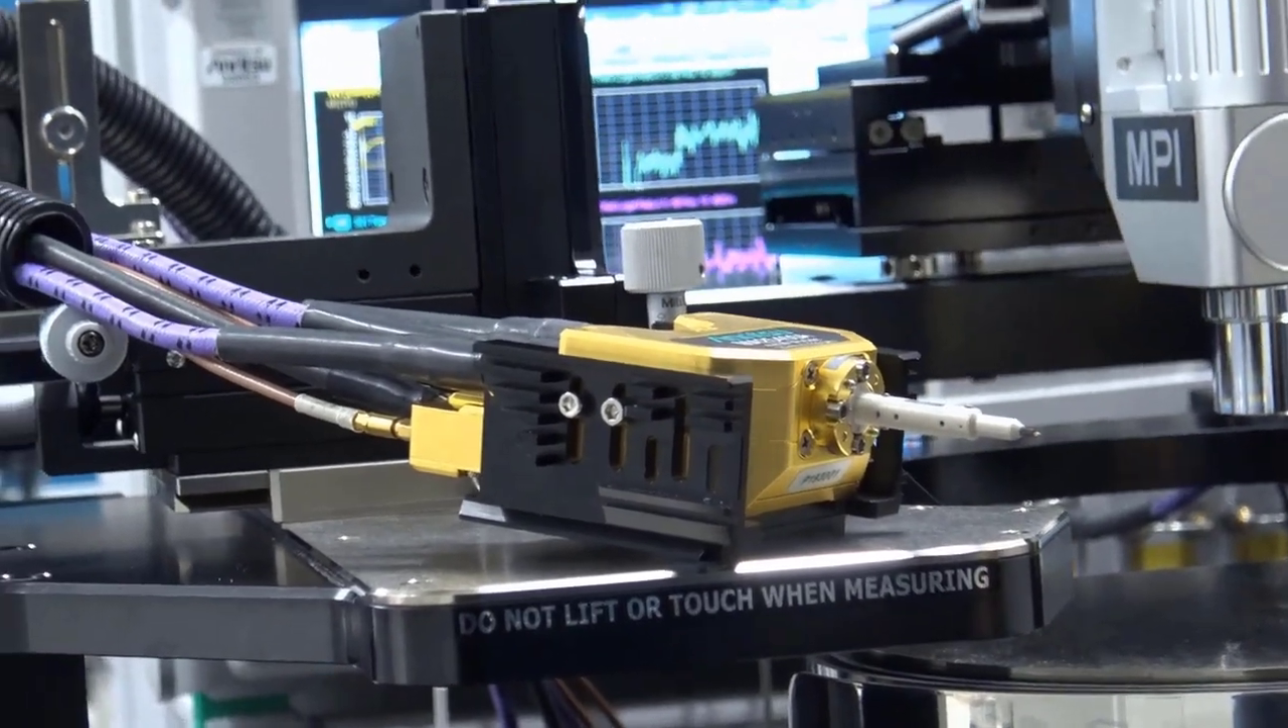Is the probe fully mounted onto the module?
Yes.